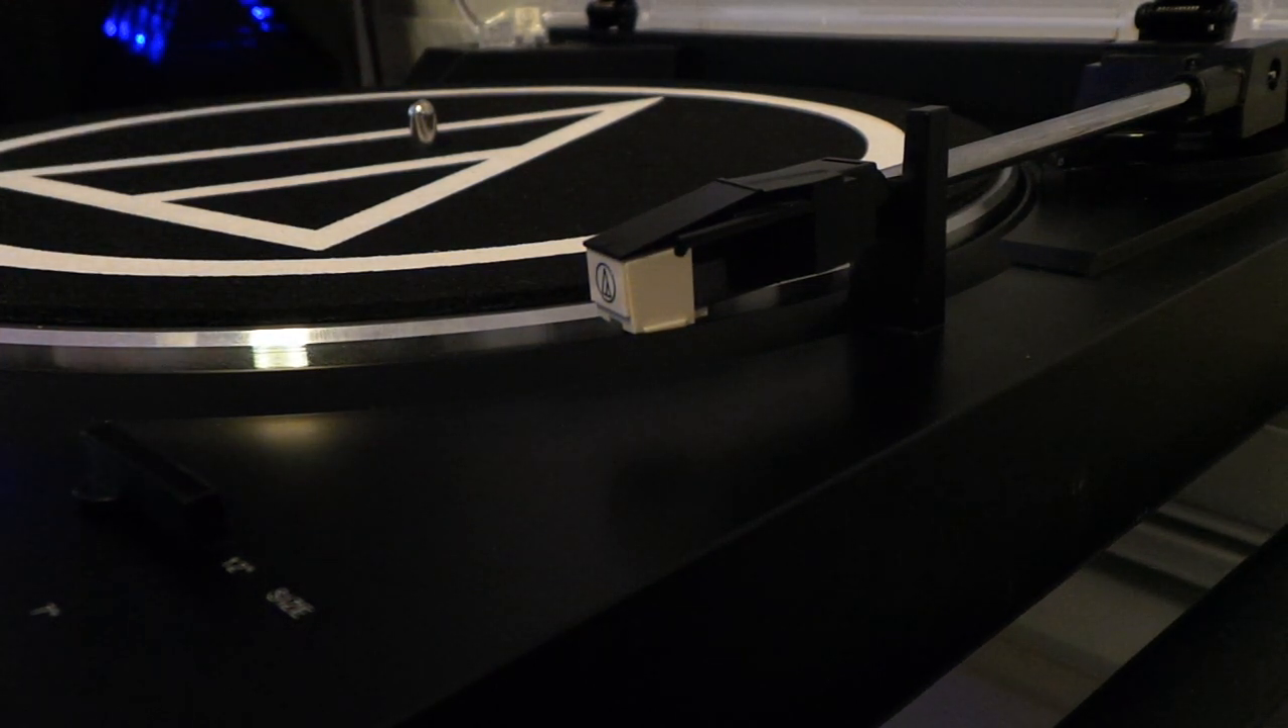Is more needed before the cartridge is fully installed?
No.